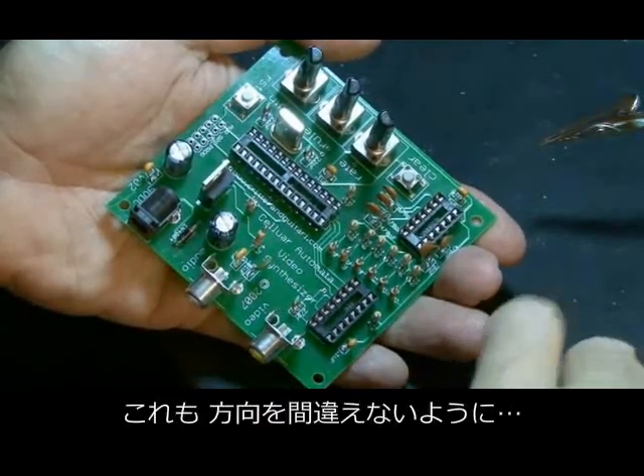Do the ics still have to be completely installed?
Yes.